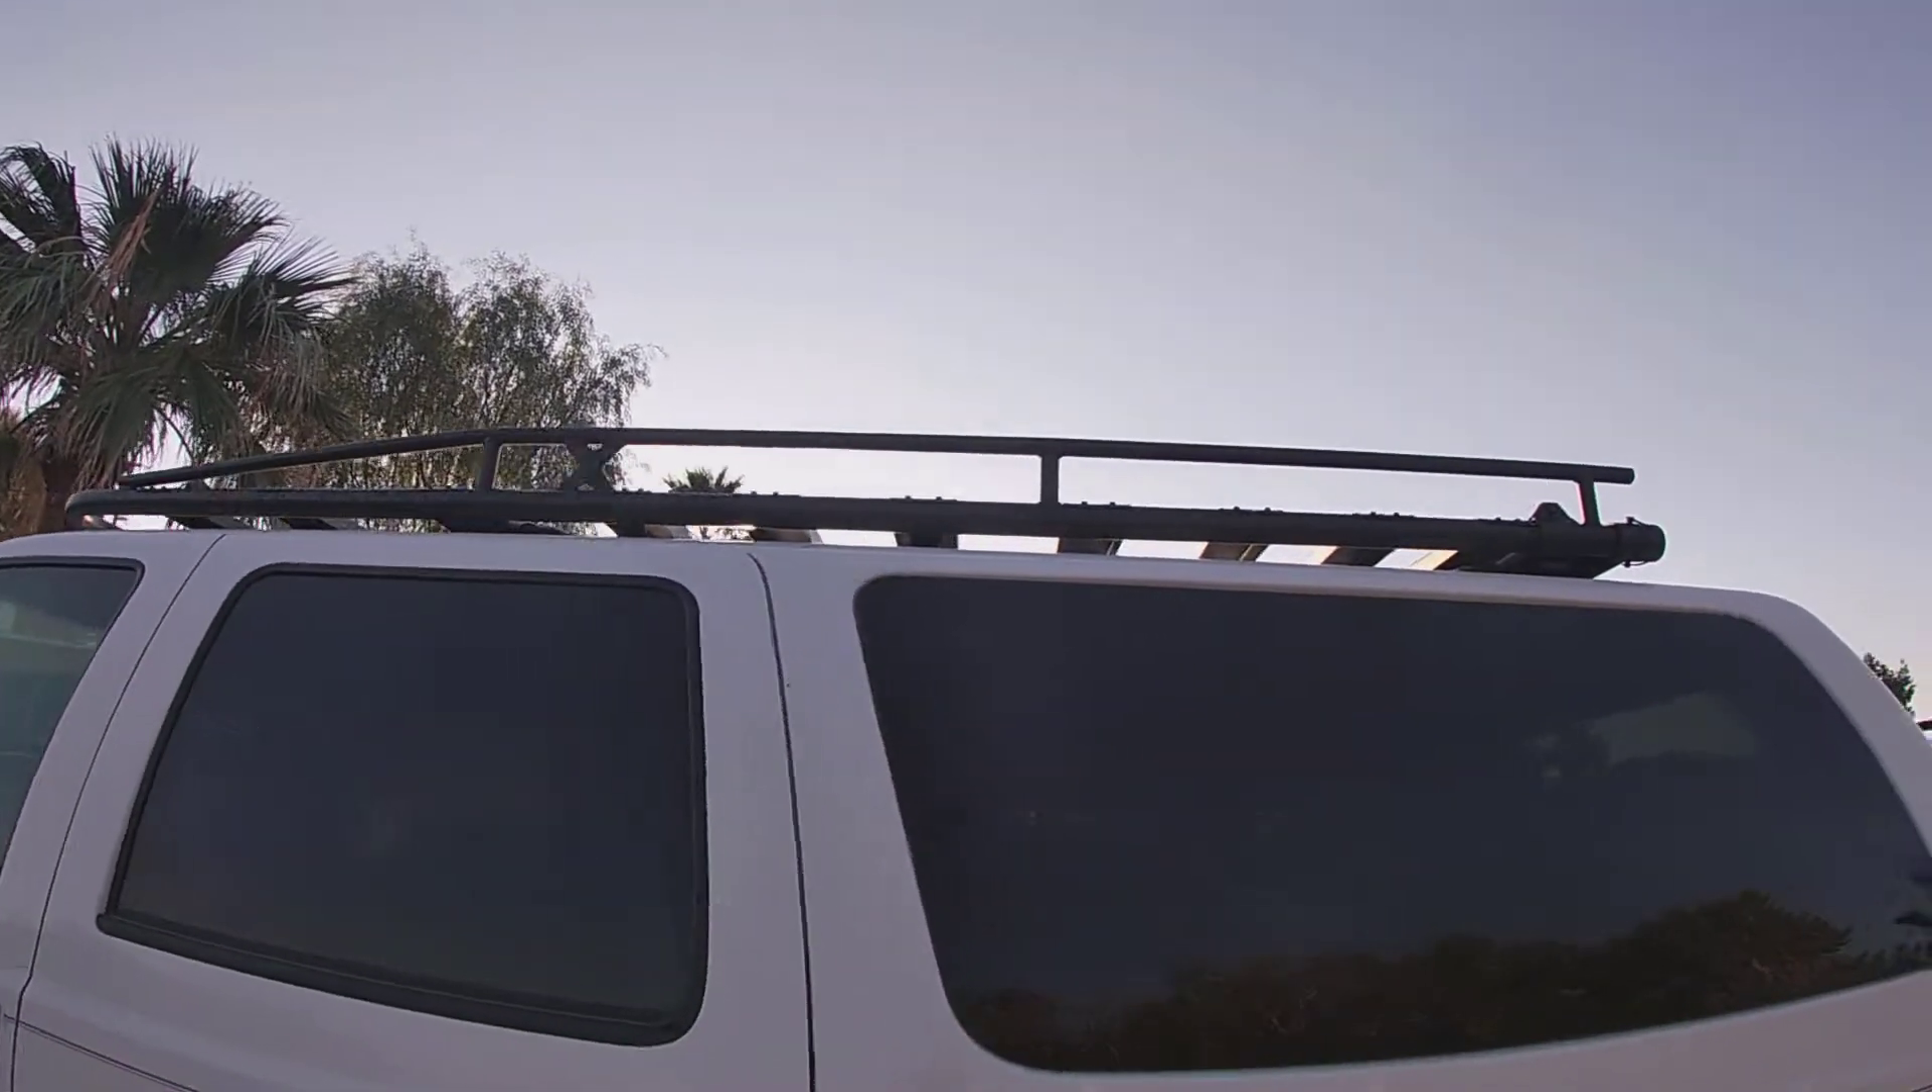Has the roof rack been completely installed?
Yes.